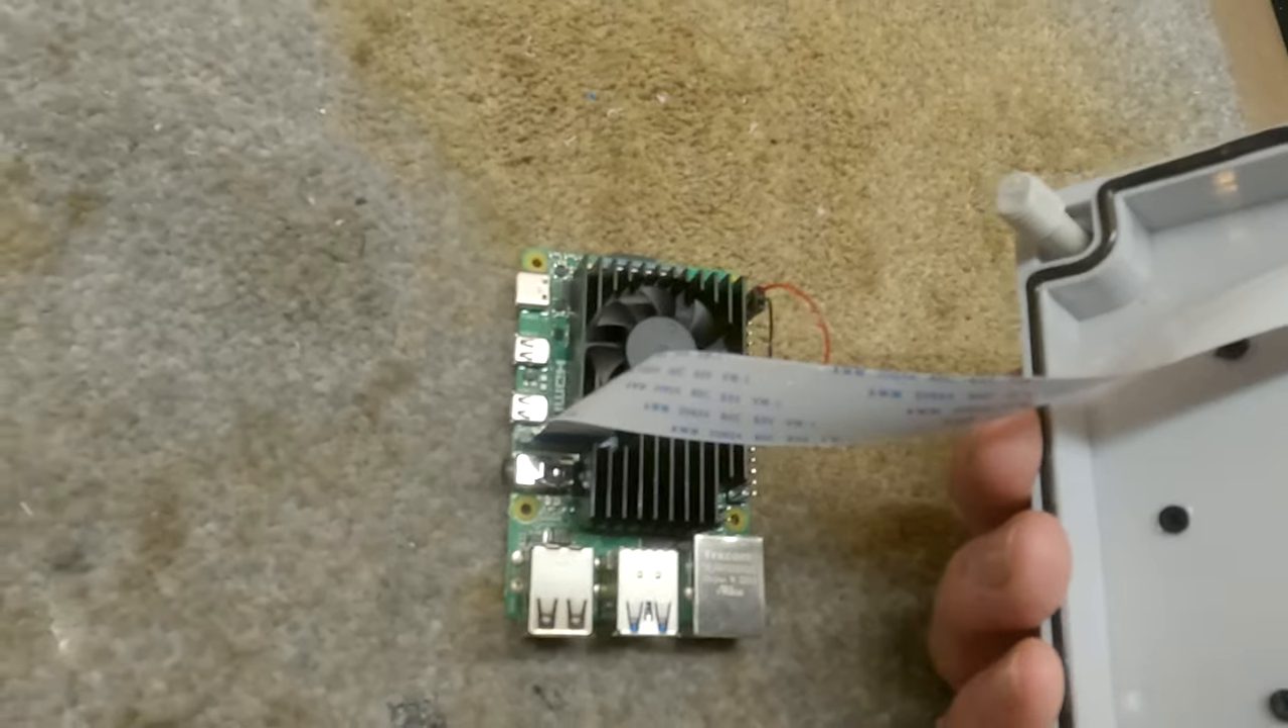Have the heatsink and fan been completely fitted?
Yes.